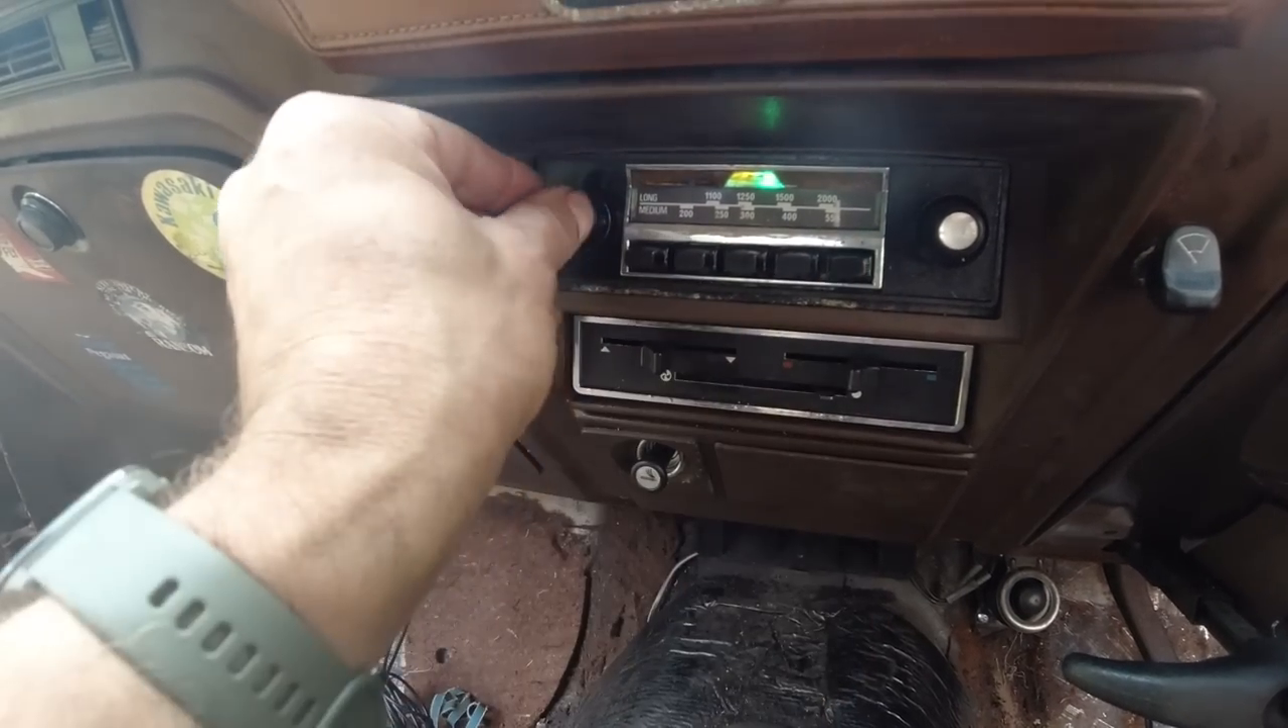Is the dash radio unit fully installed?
Yes.